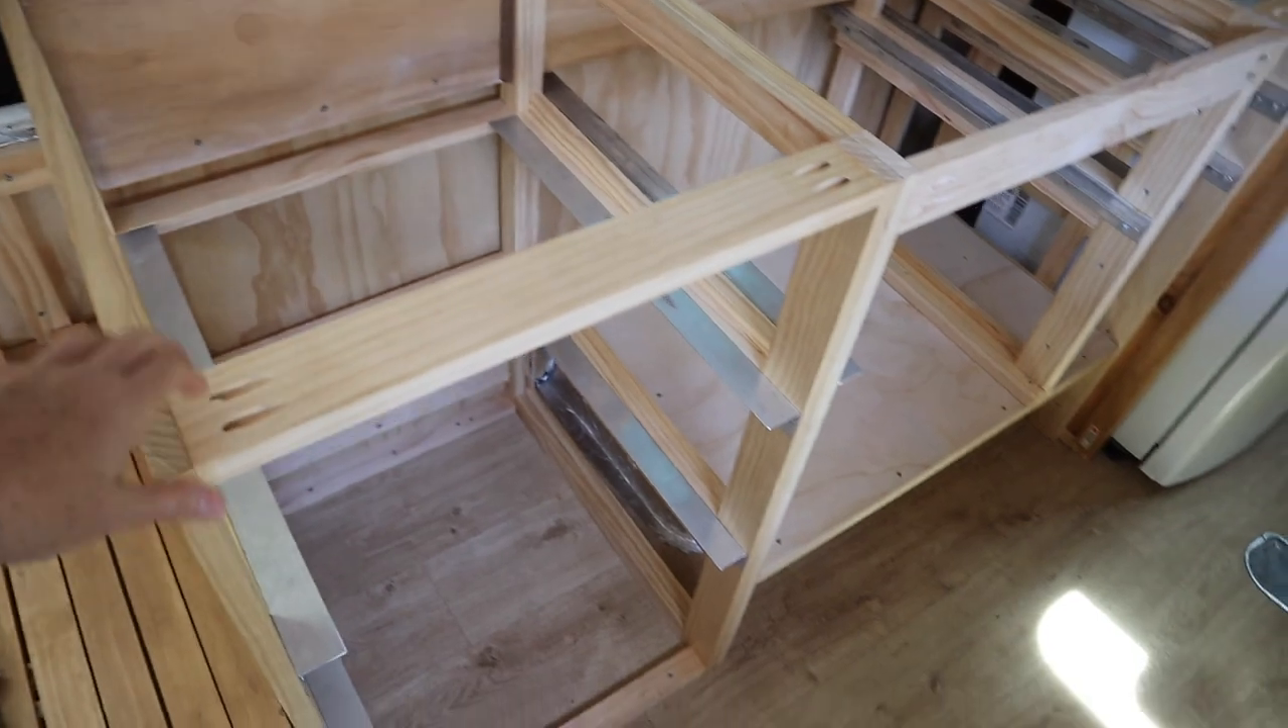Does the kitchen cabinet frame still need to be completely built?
No.